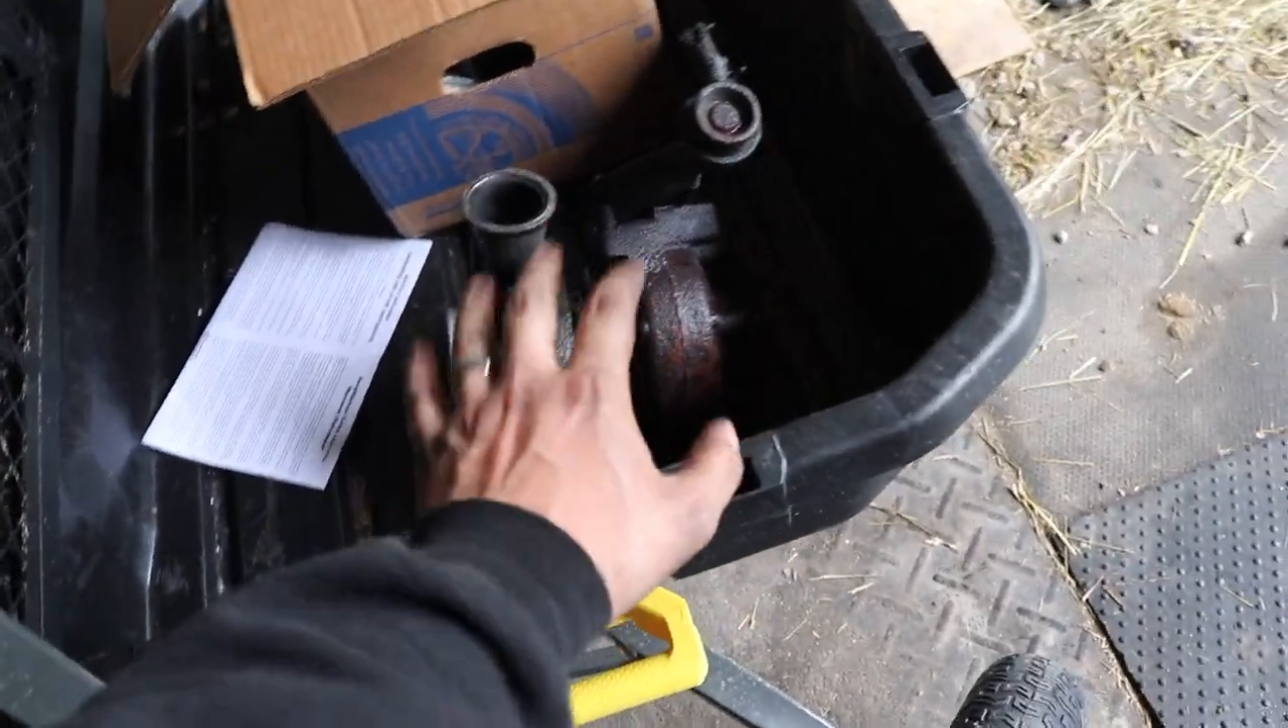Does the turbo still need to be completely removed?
No.